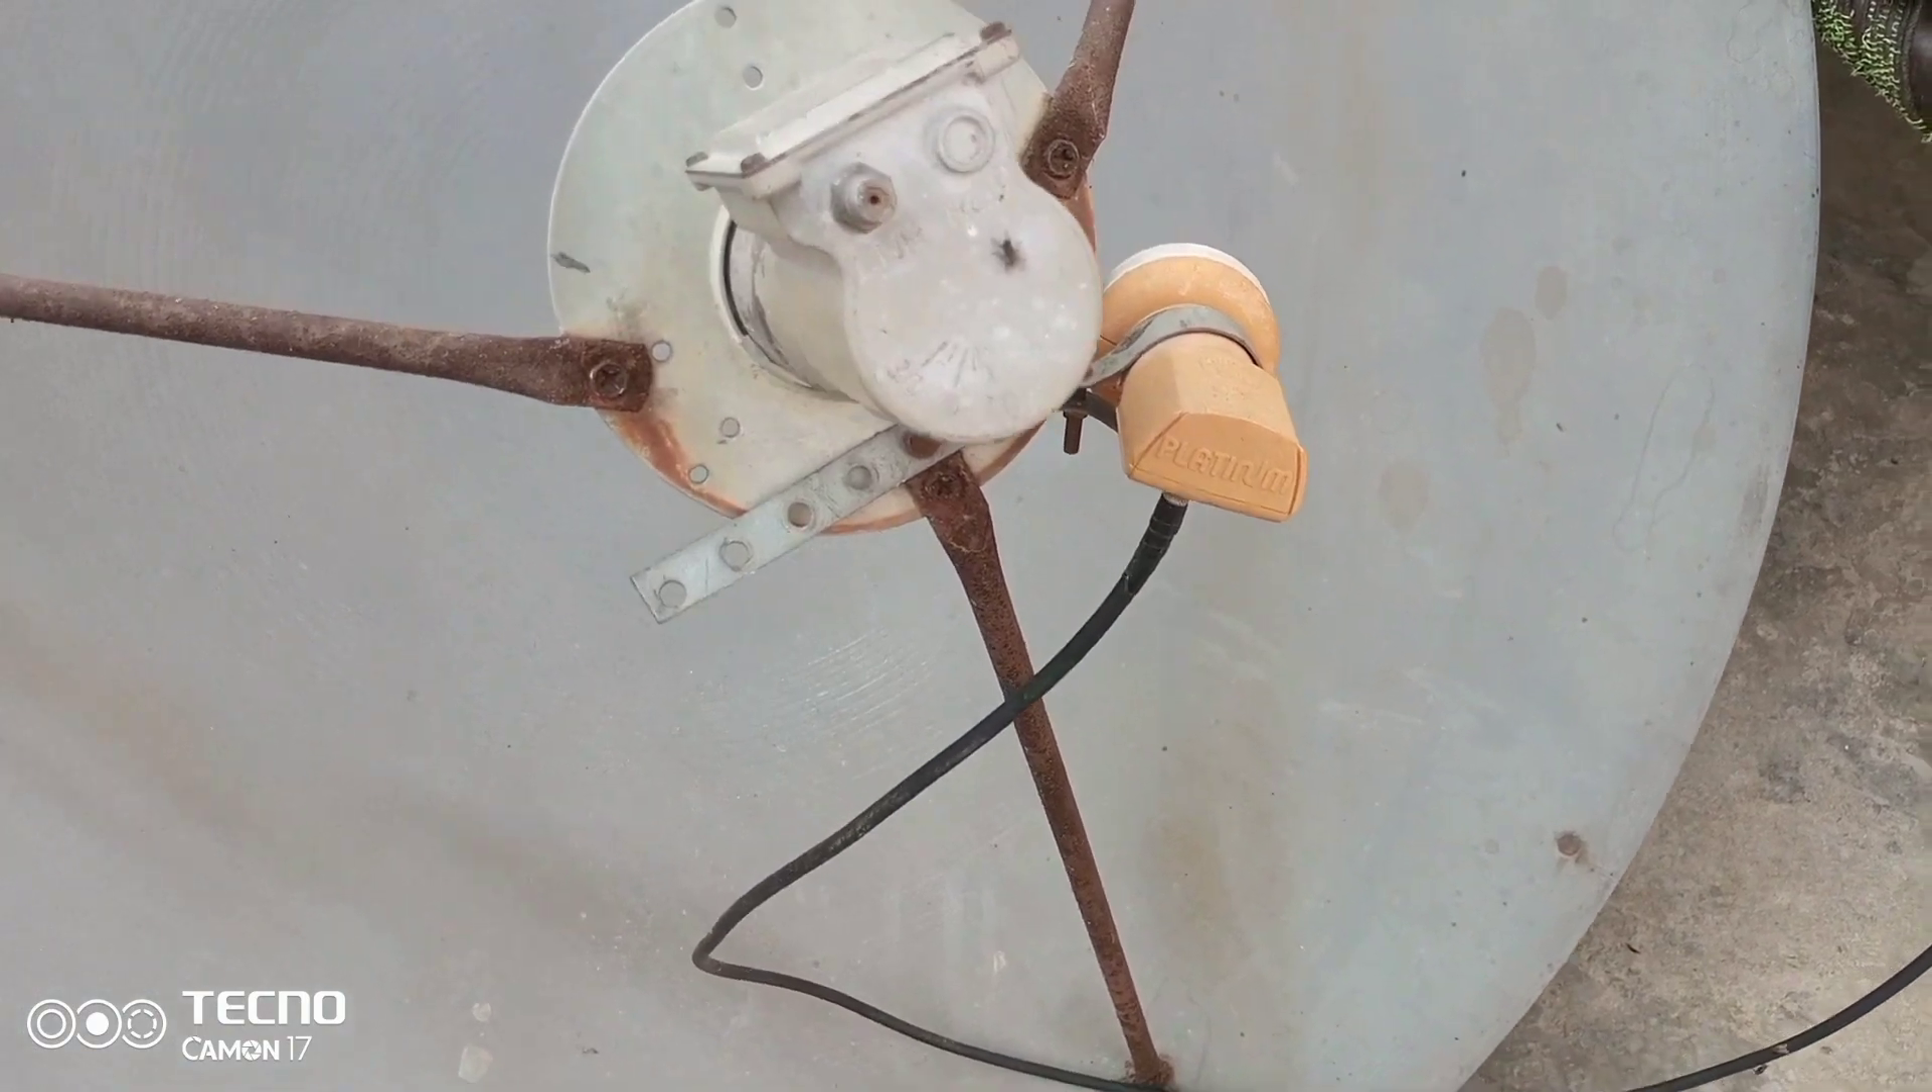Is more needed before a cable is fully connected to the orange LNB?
No.